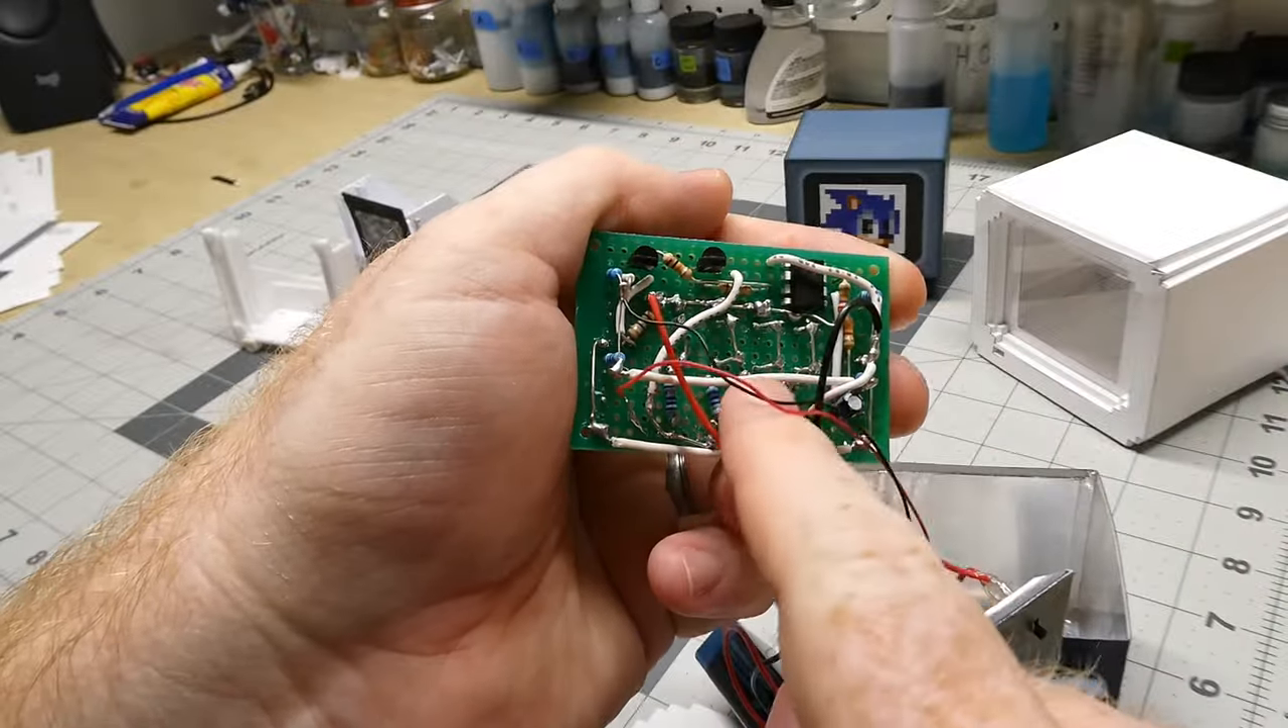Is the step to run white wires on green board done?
Yes.